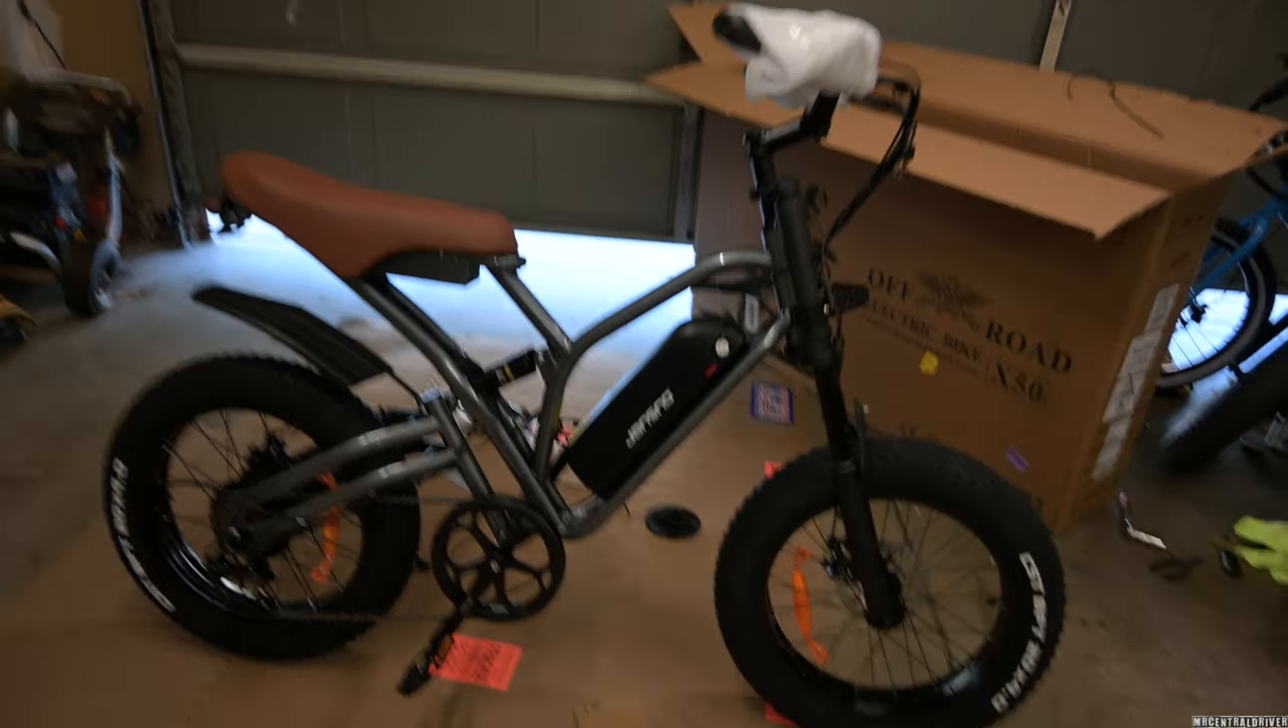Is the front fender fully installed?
No.